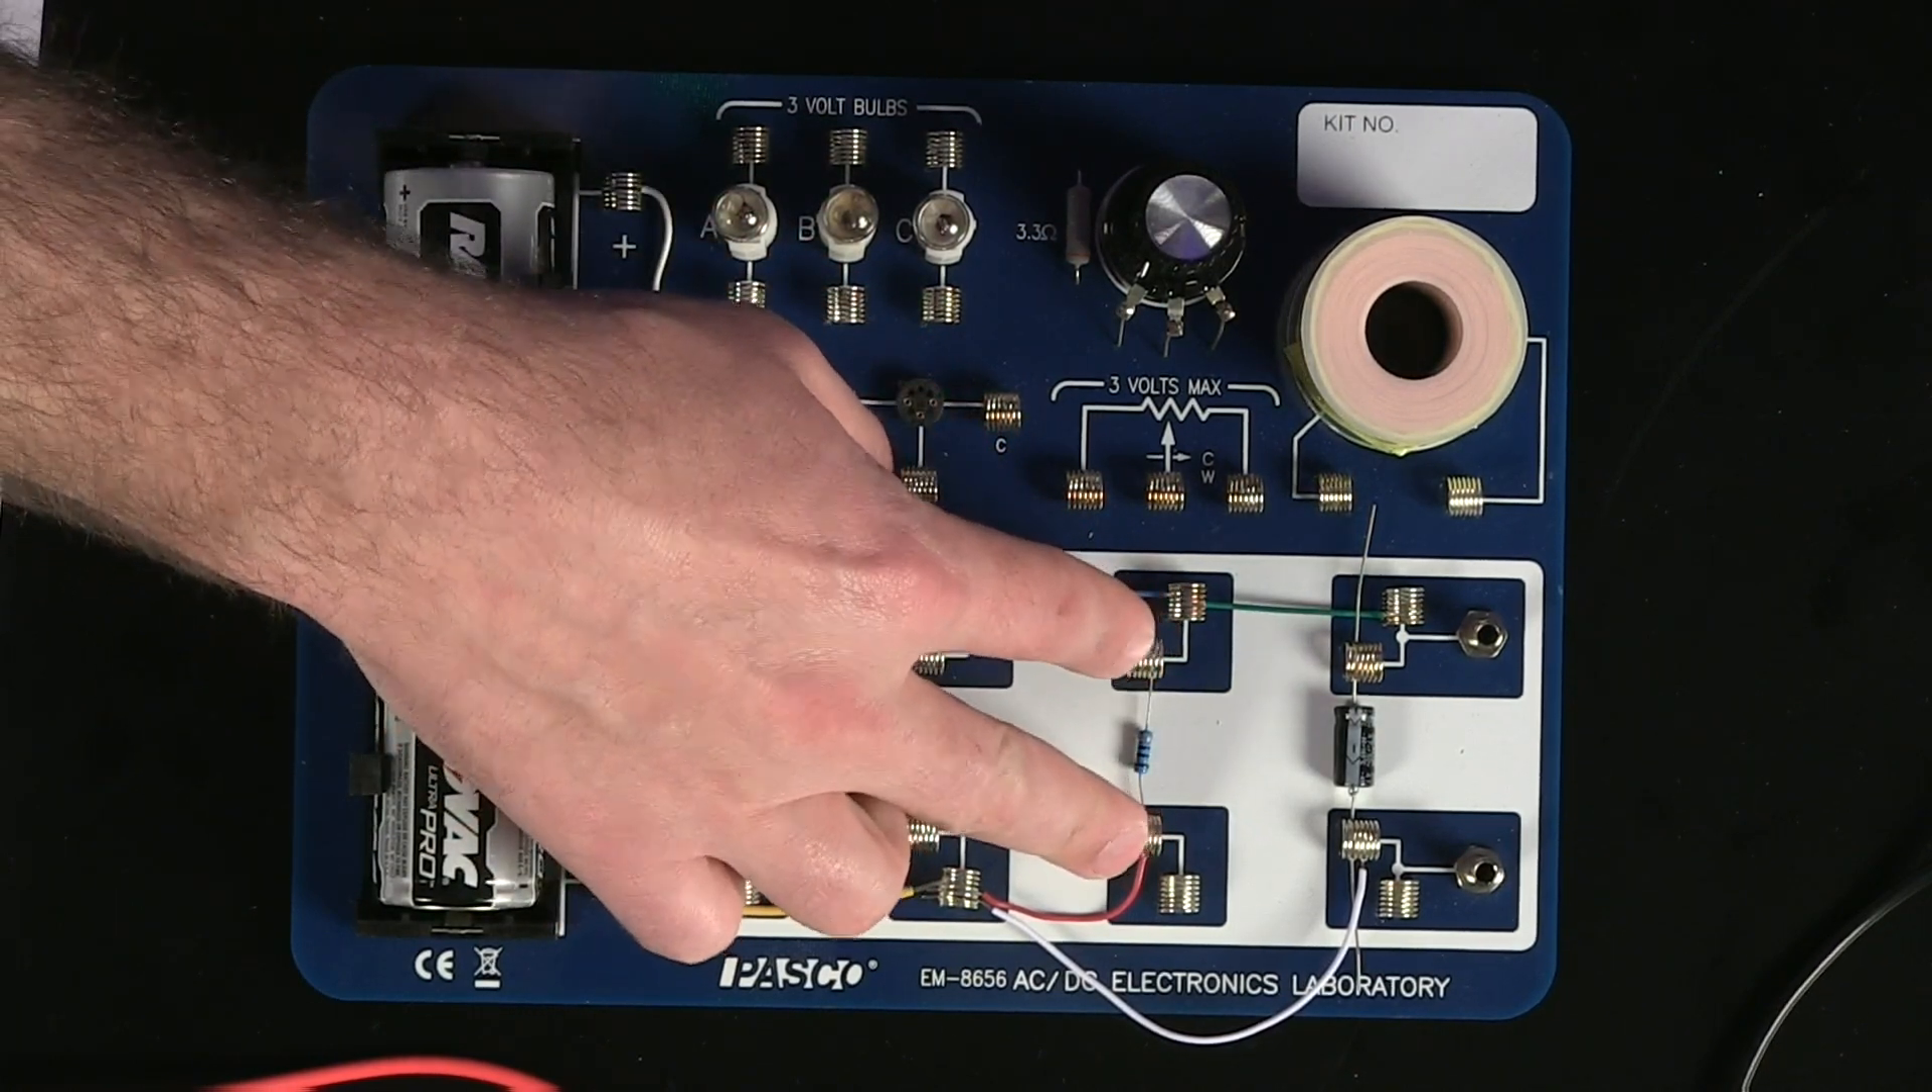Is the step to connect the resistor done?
Yes.